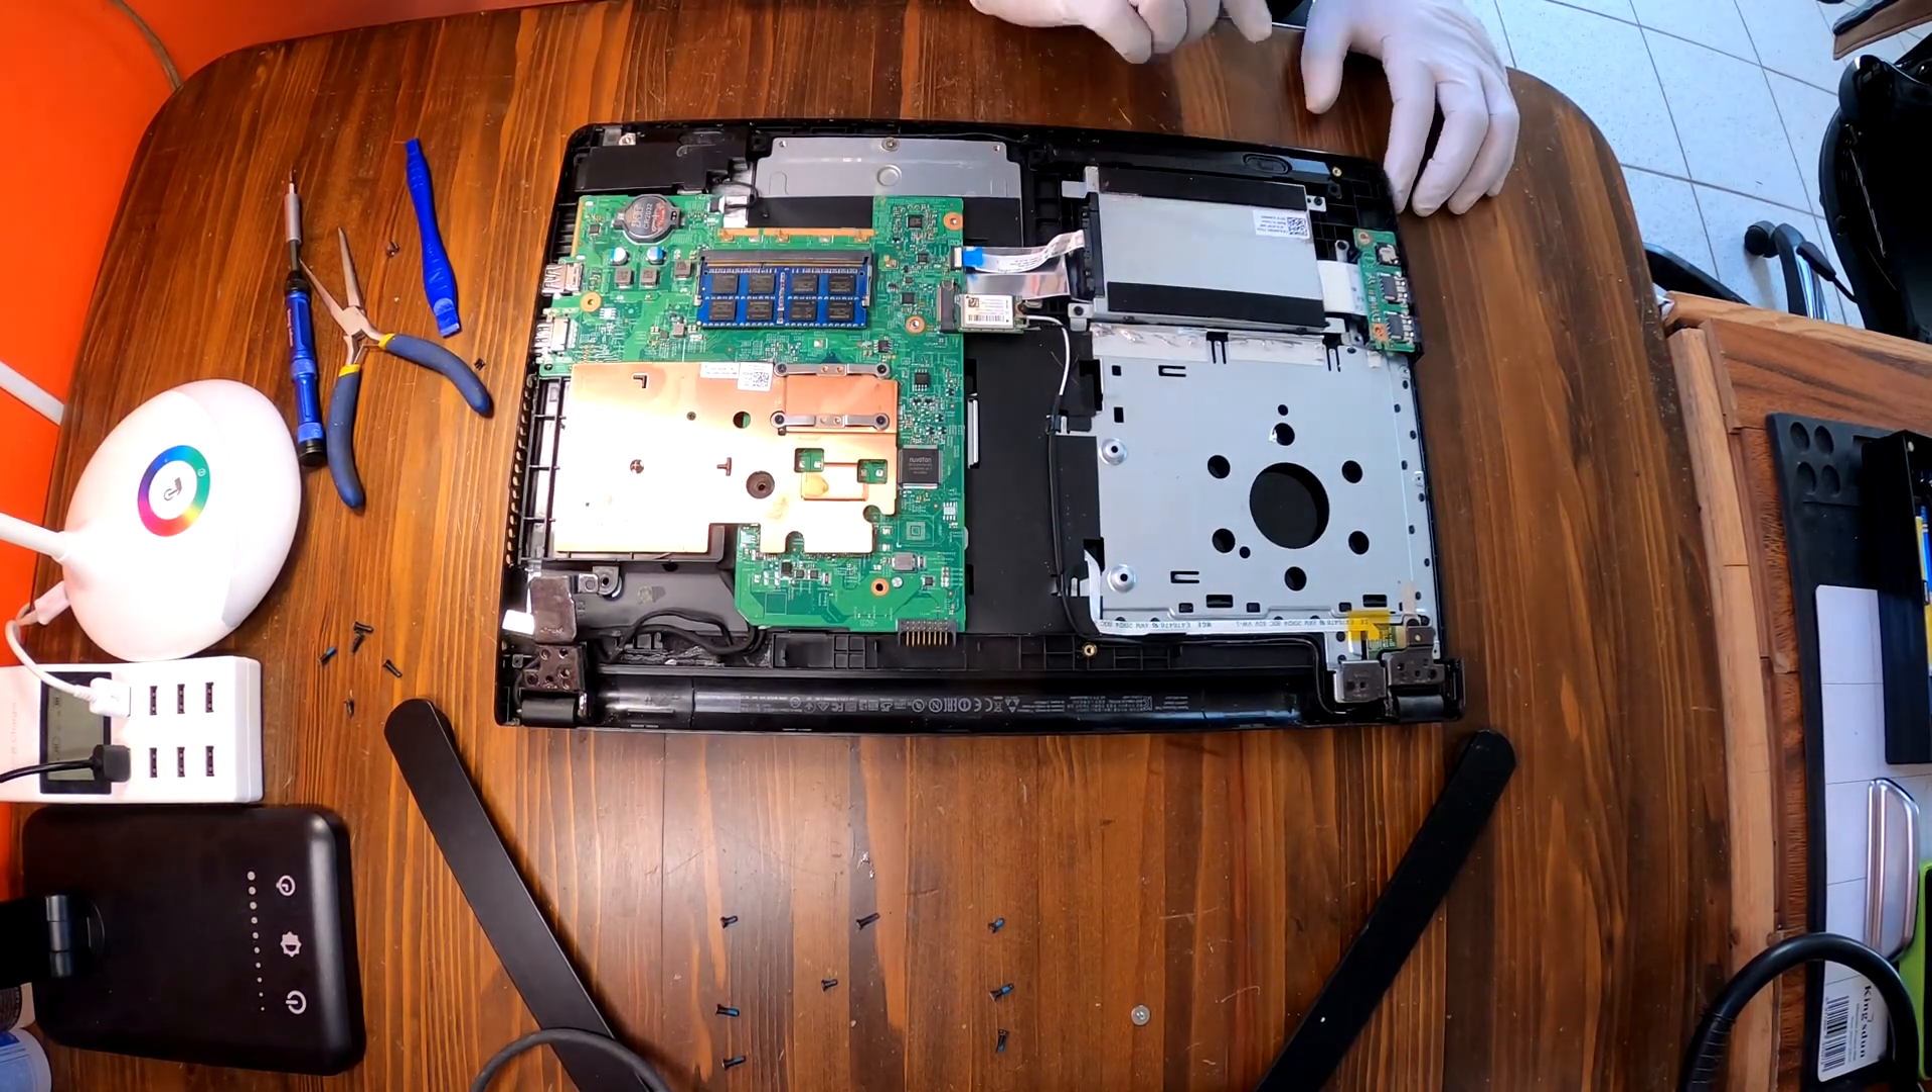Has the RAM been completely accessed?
Yes.